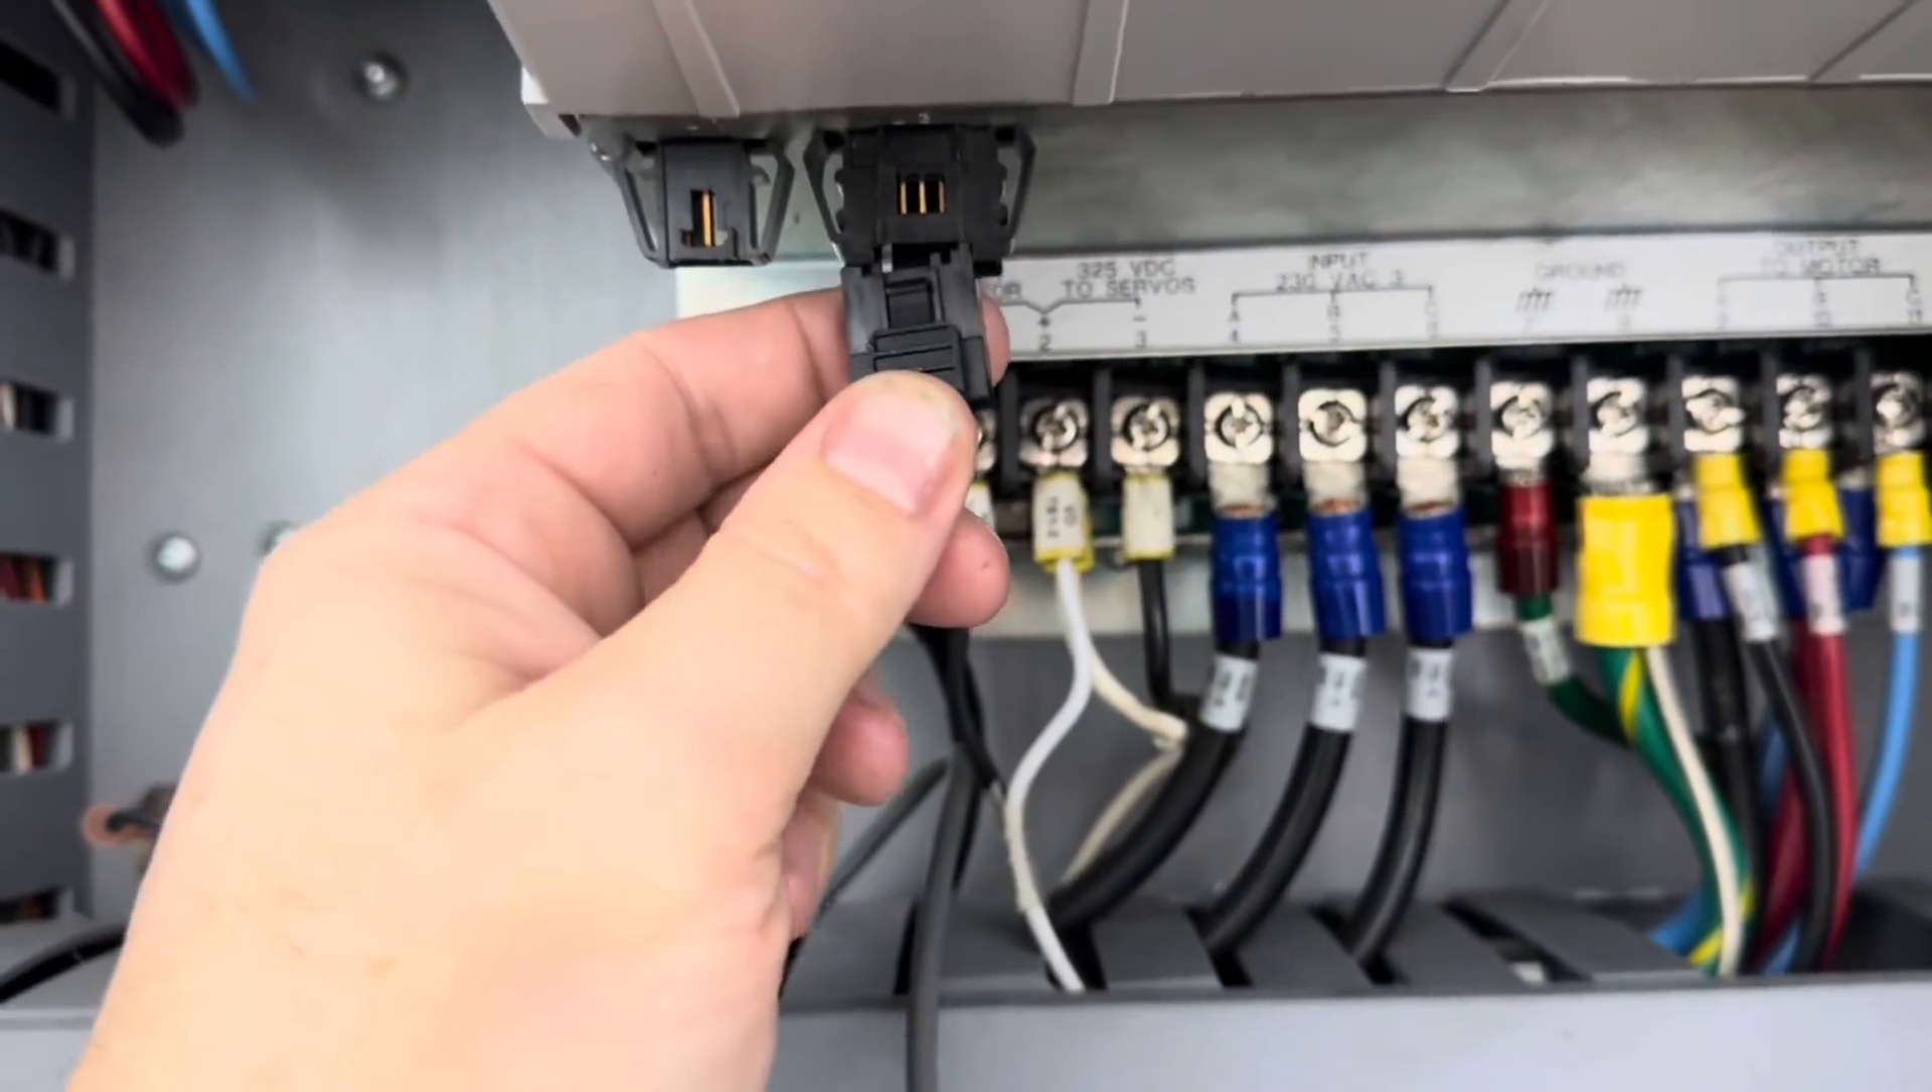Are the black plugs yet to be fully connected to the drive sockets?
Yes.